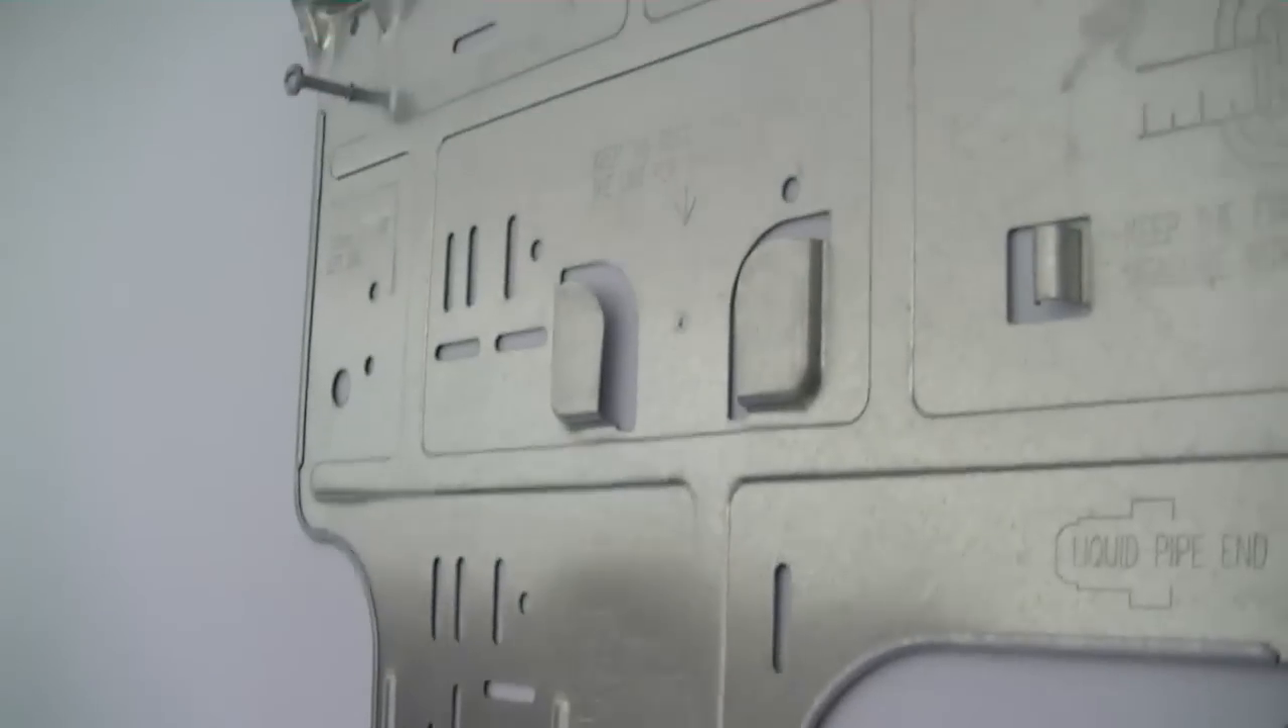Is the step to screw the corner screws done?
No.